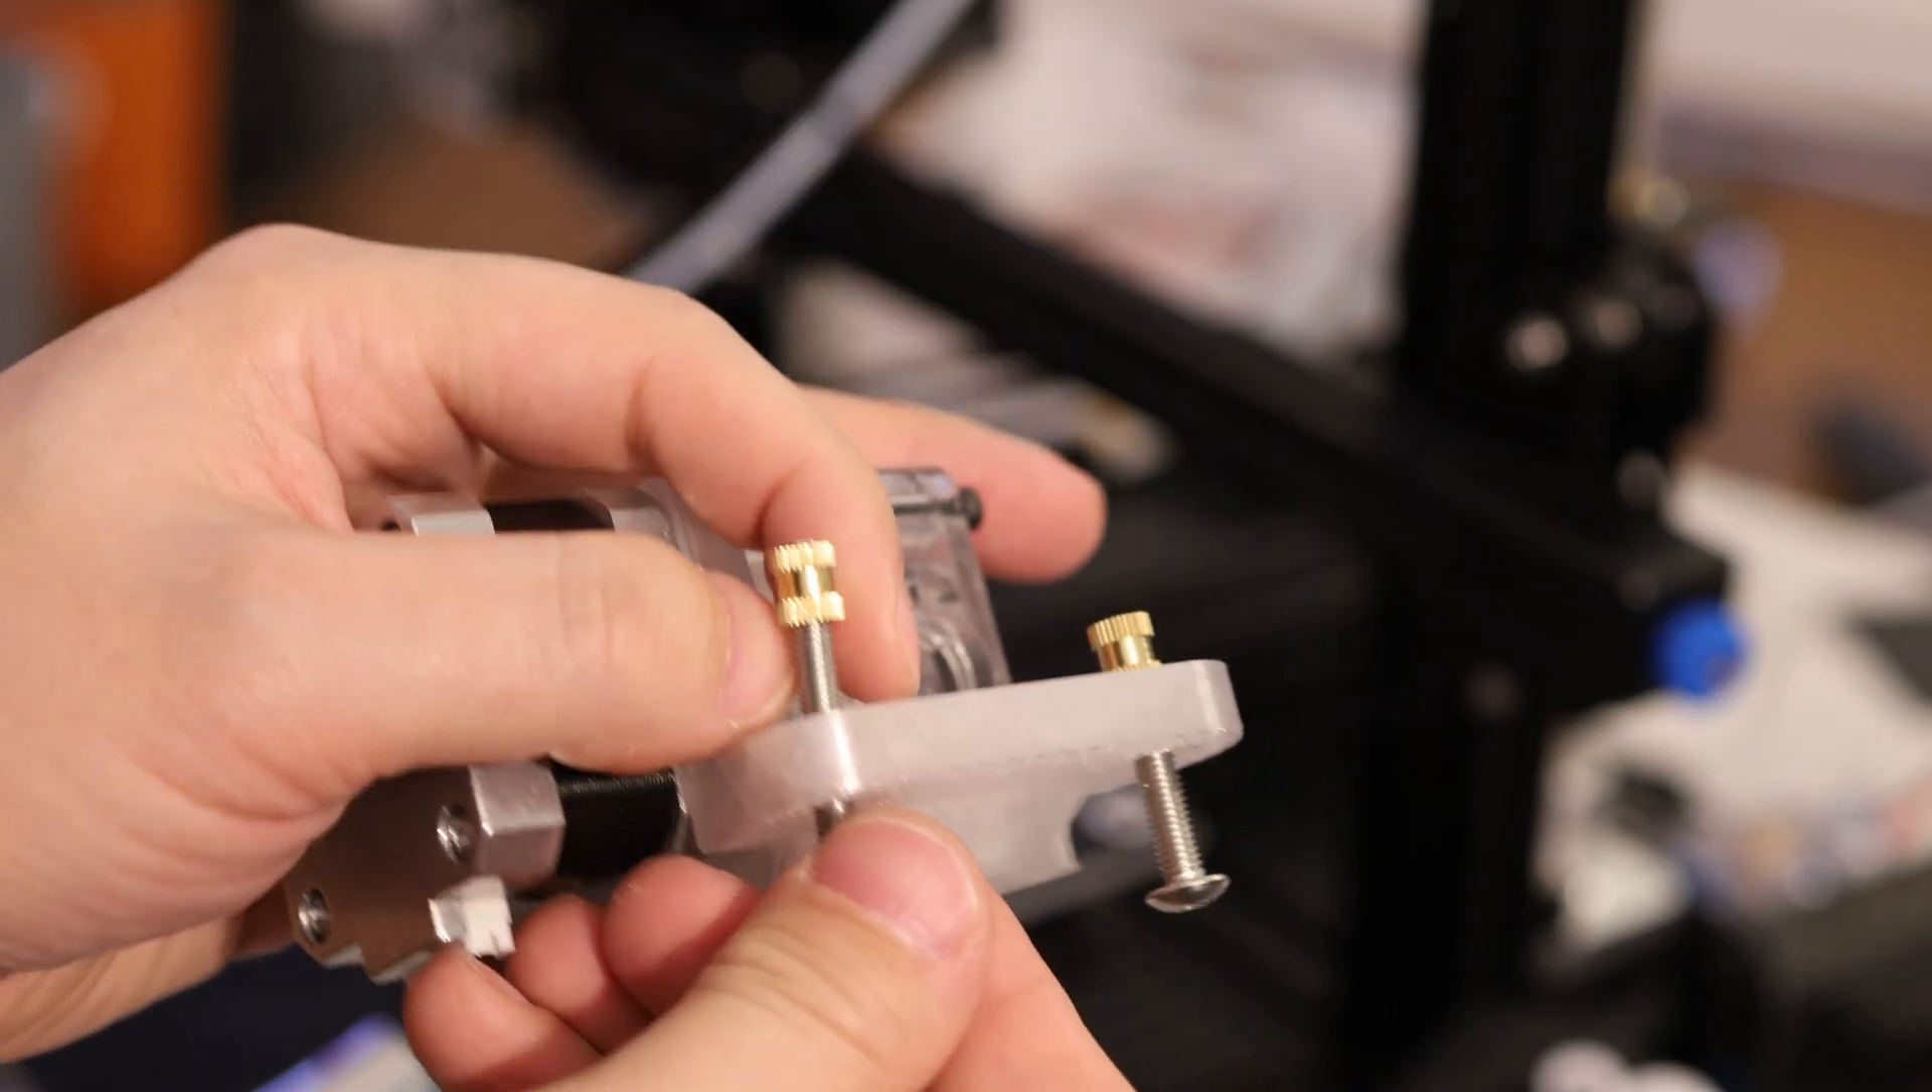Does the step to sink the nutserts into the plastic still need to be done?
Yes.